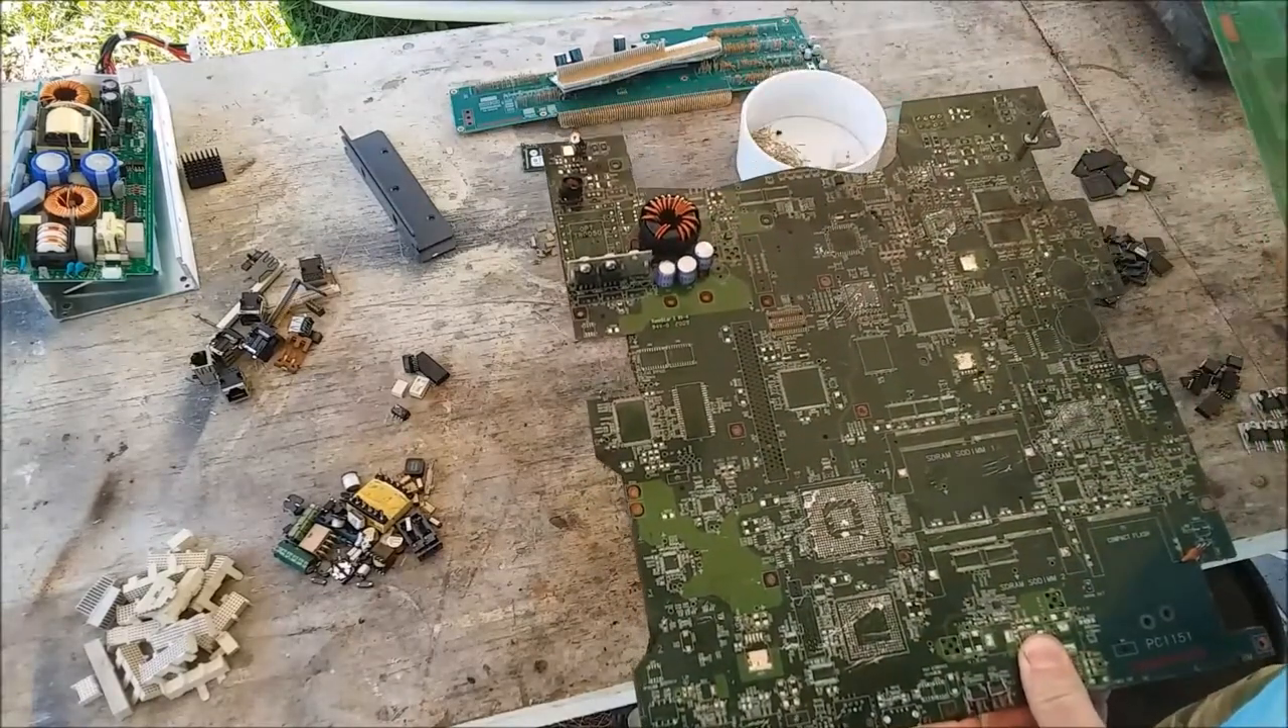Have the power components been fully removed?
No.